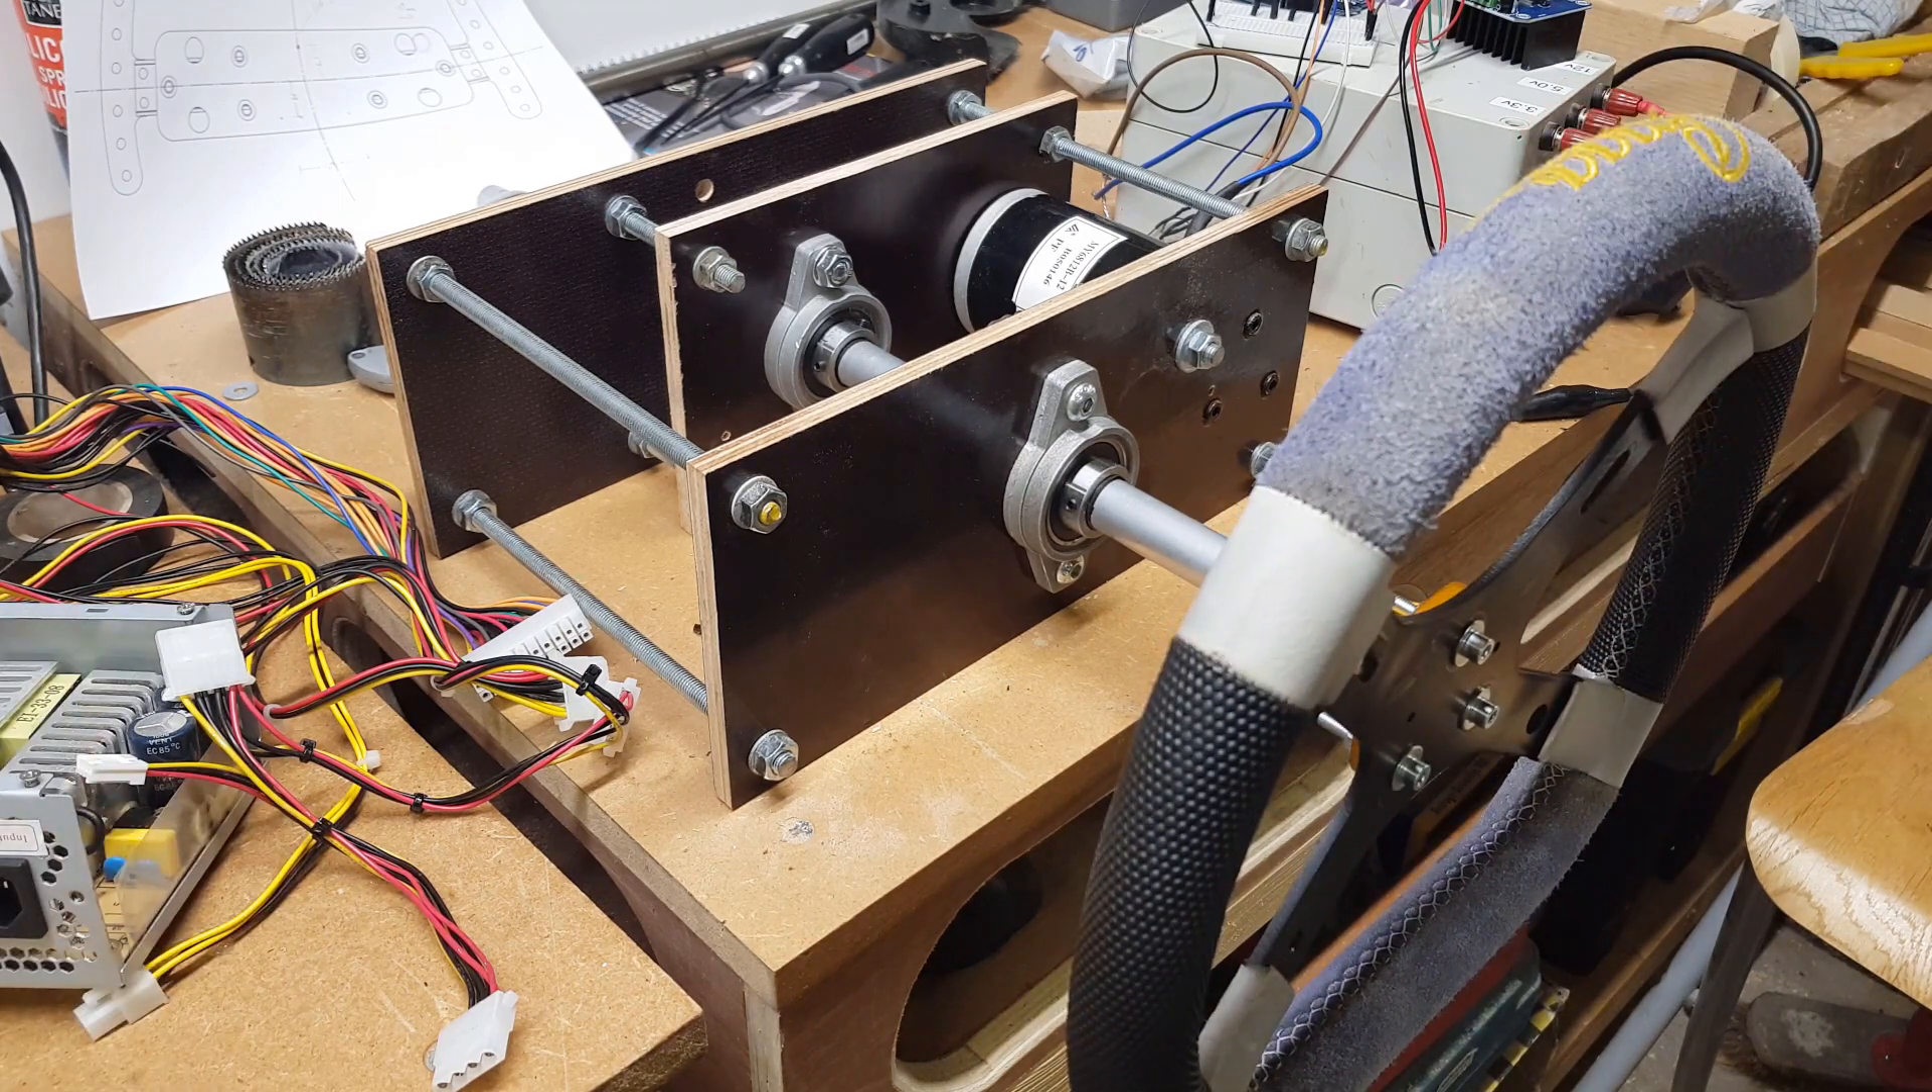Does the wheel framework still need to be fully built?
No.